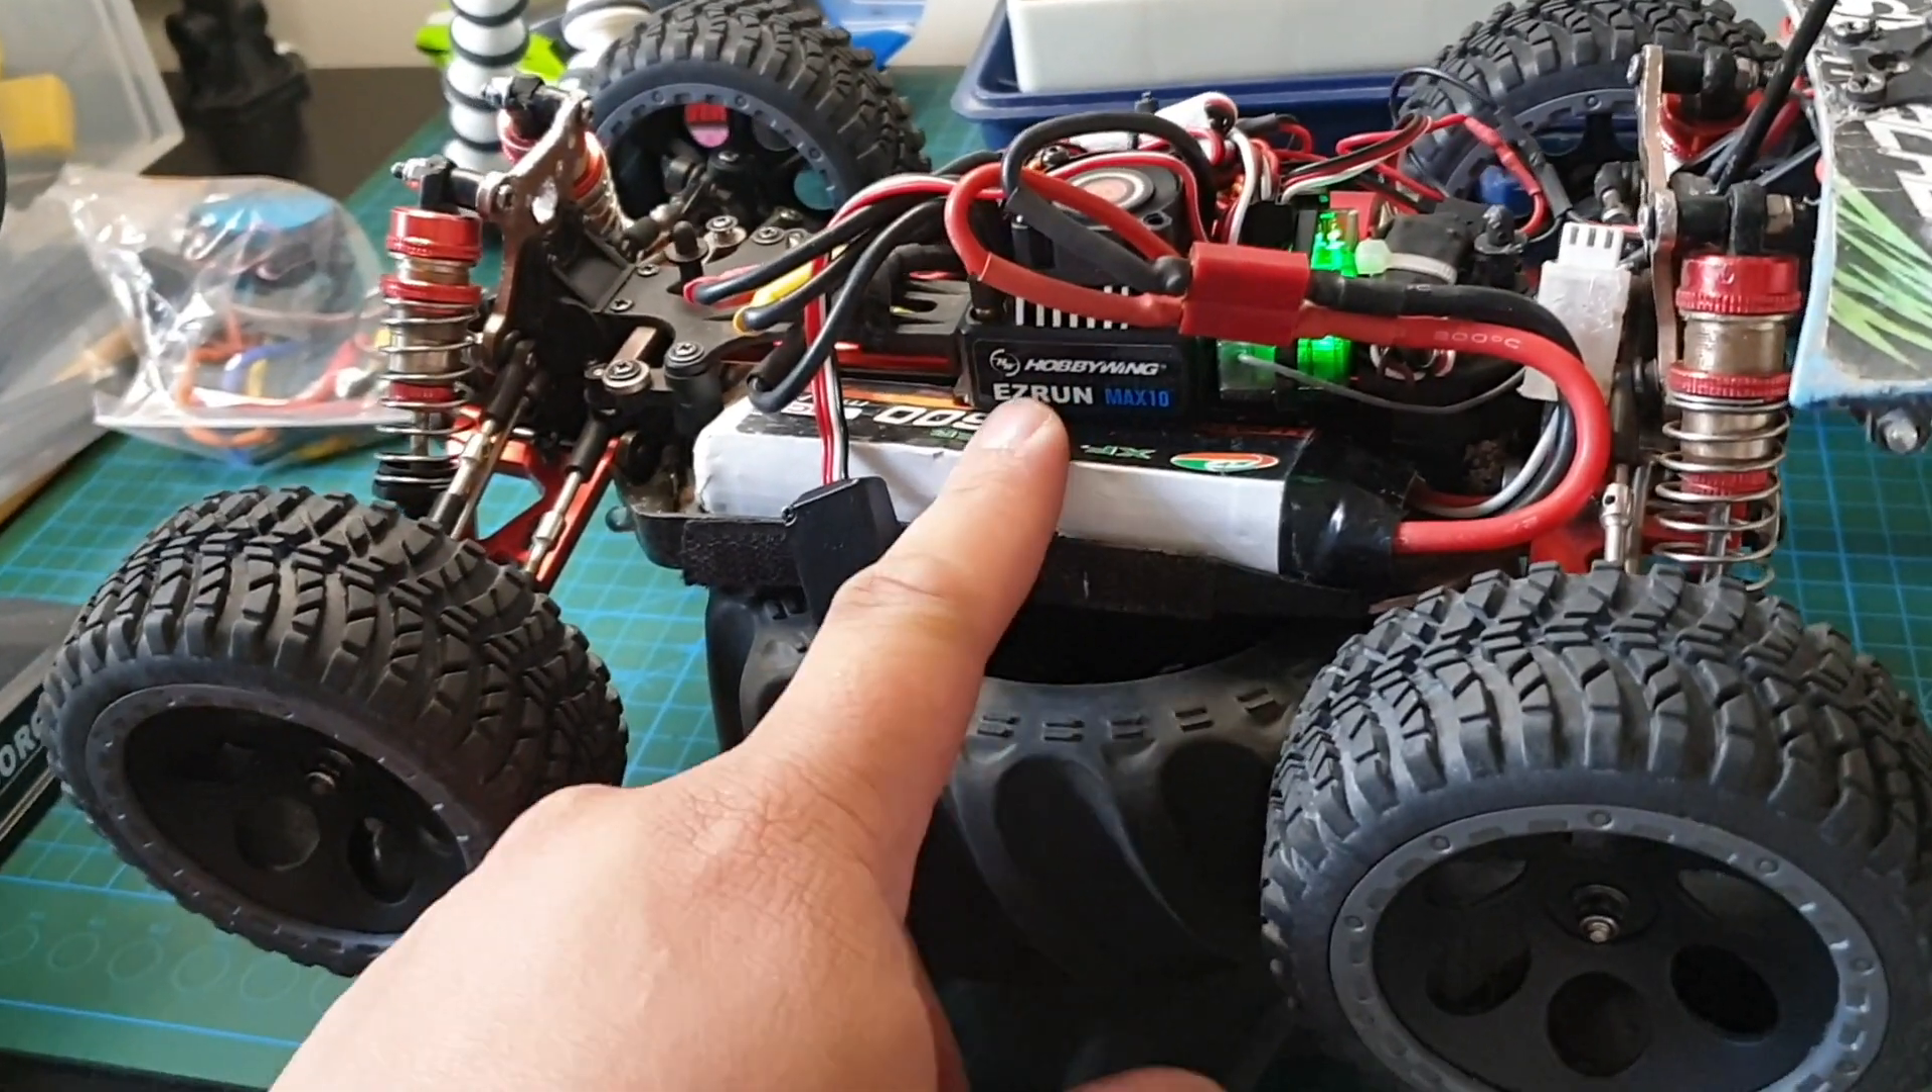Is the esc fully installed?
Yes.